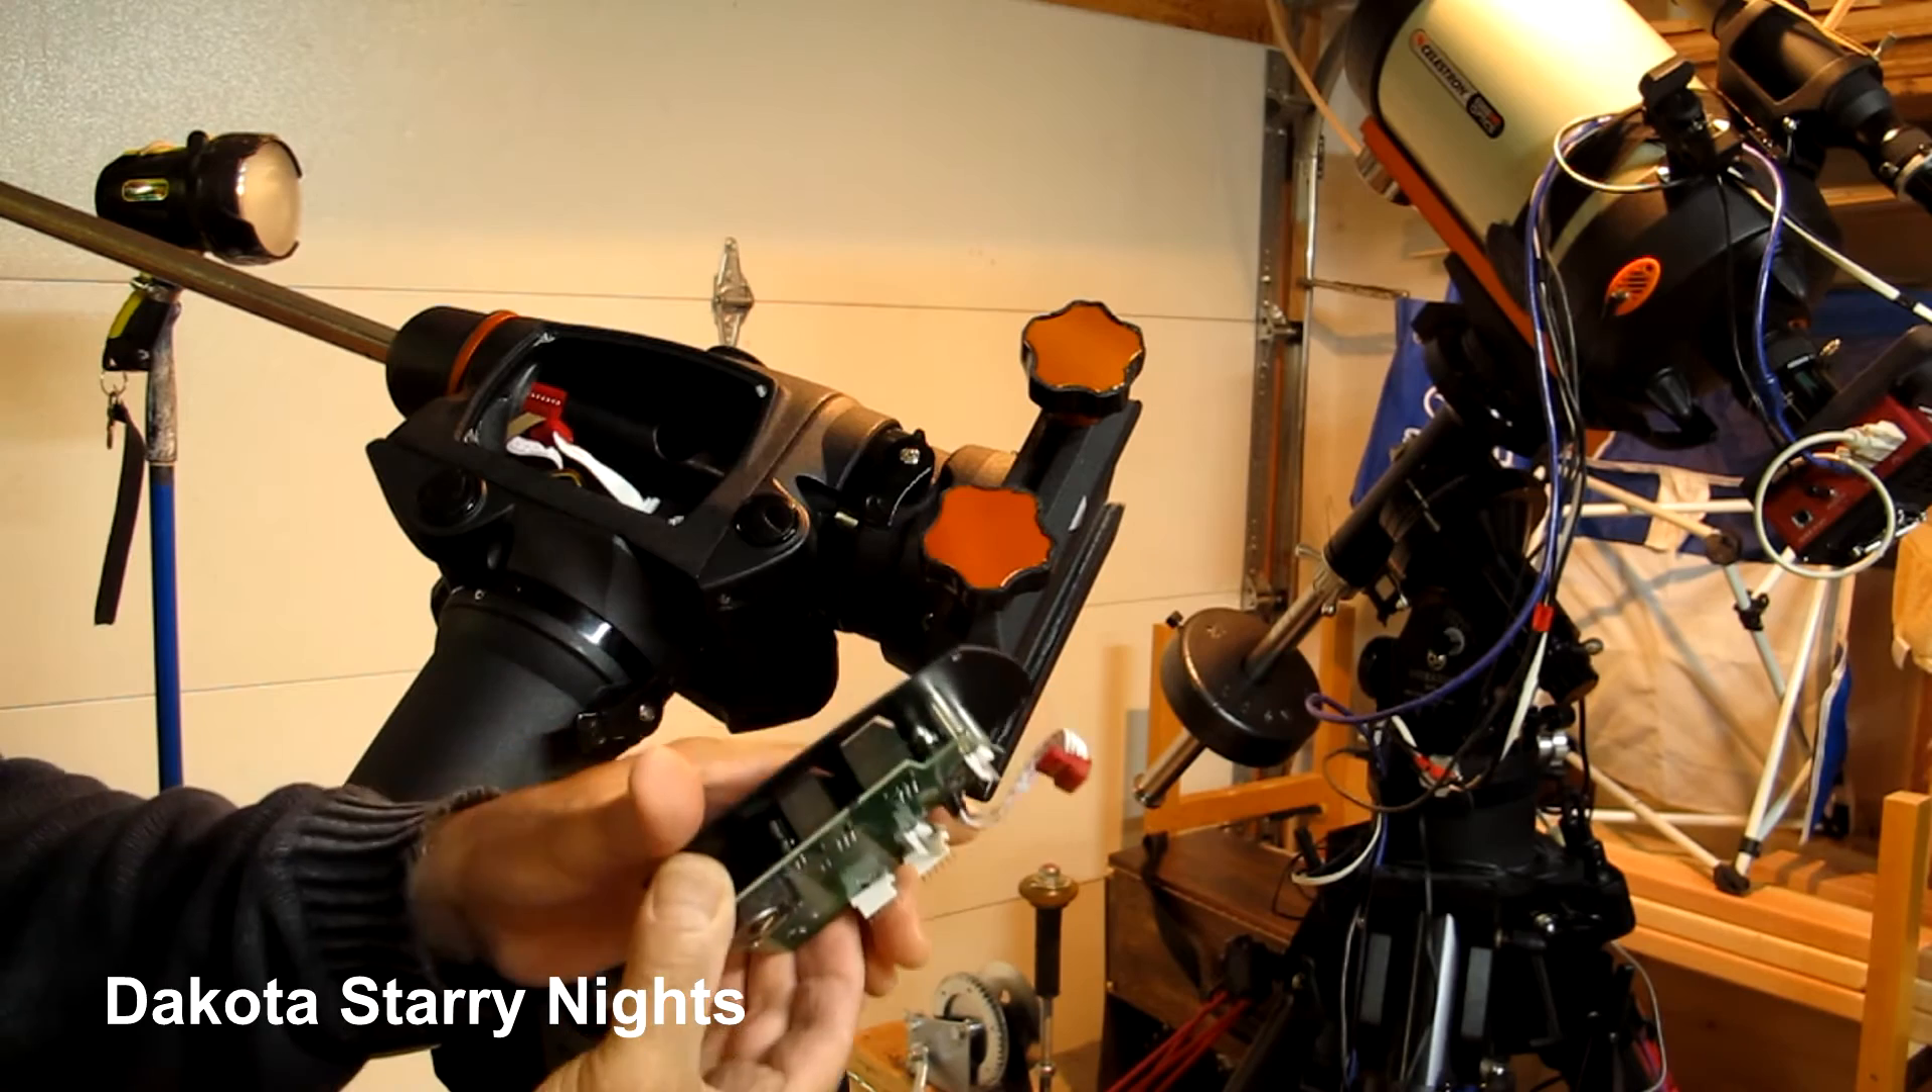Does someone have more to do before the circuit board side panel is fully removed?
No.